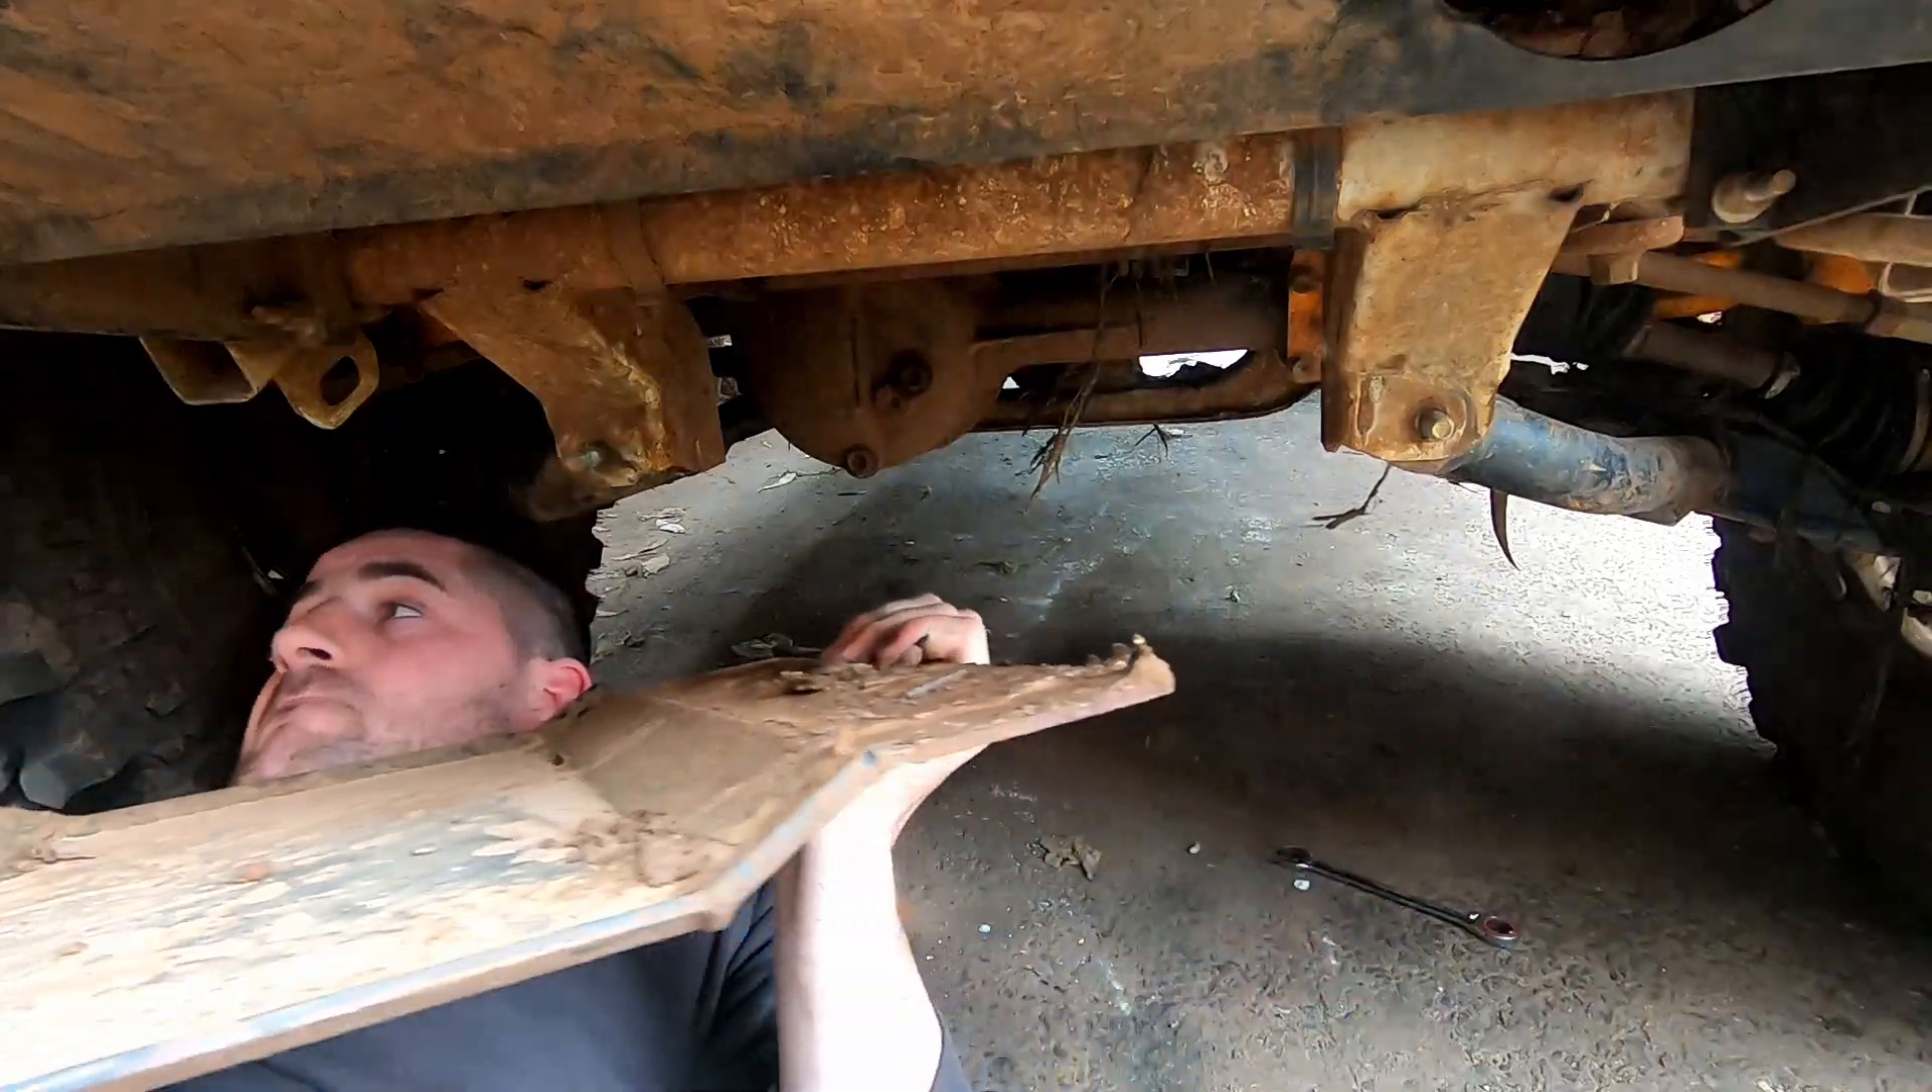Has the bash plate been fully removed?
Yes.